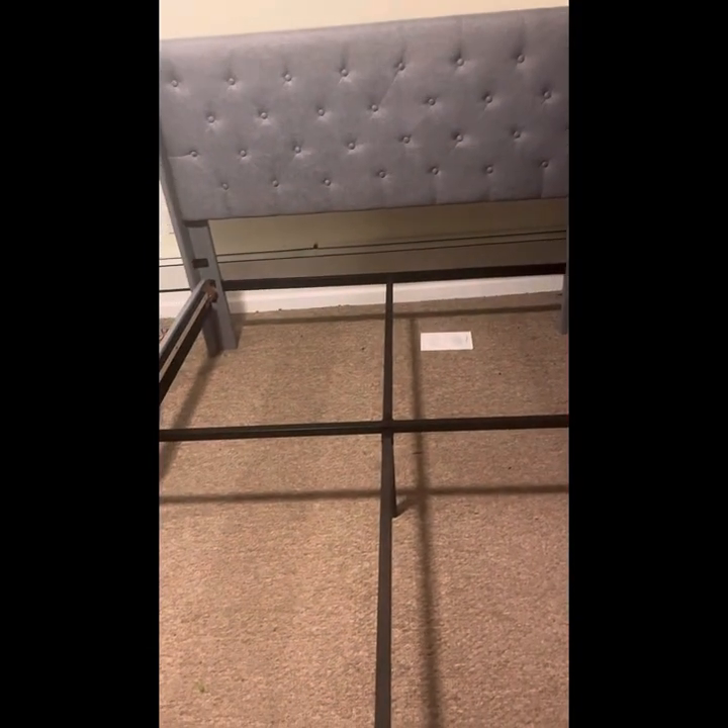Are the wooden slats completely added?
No.